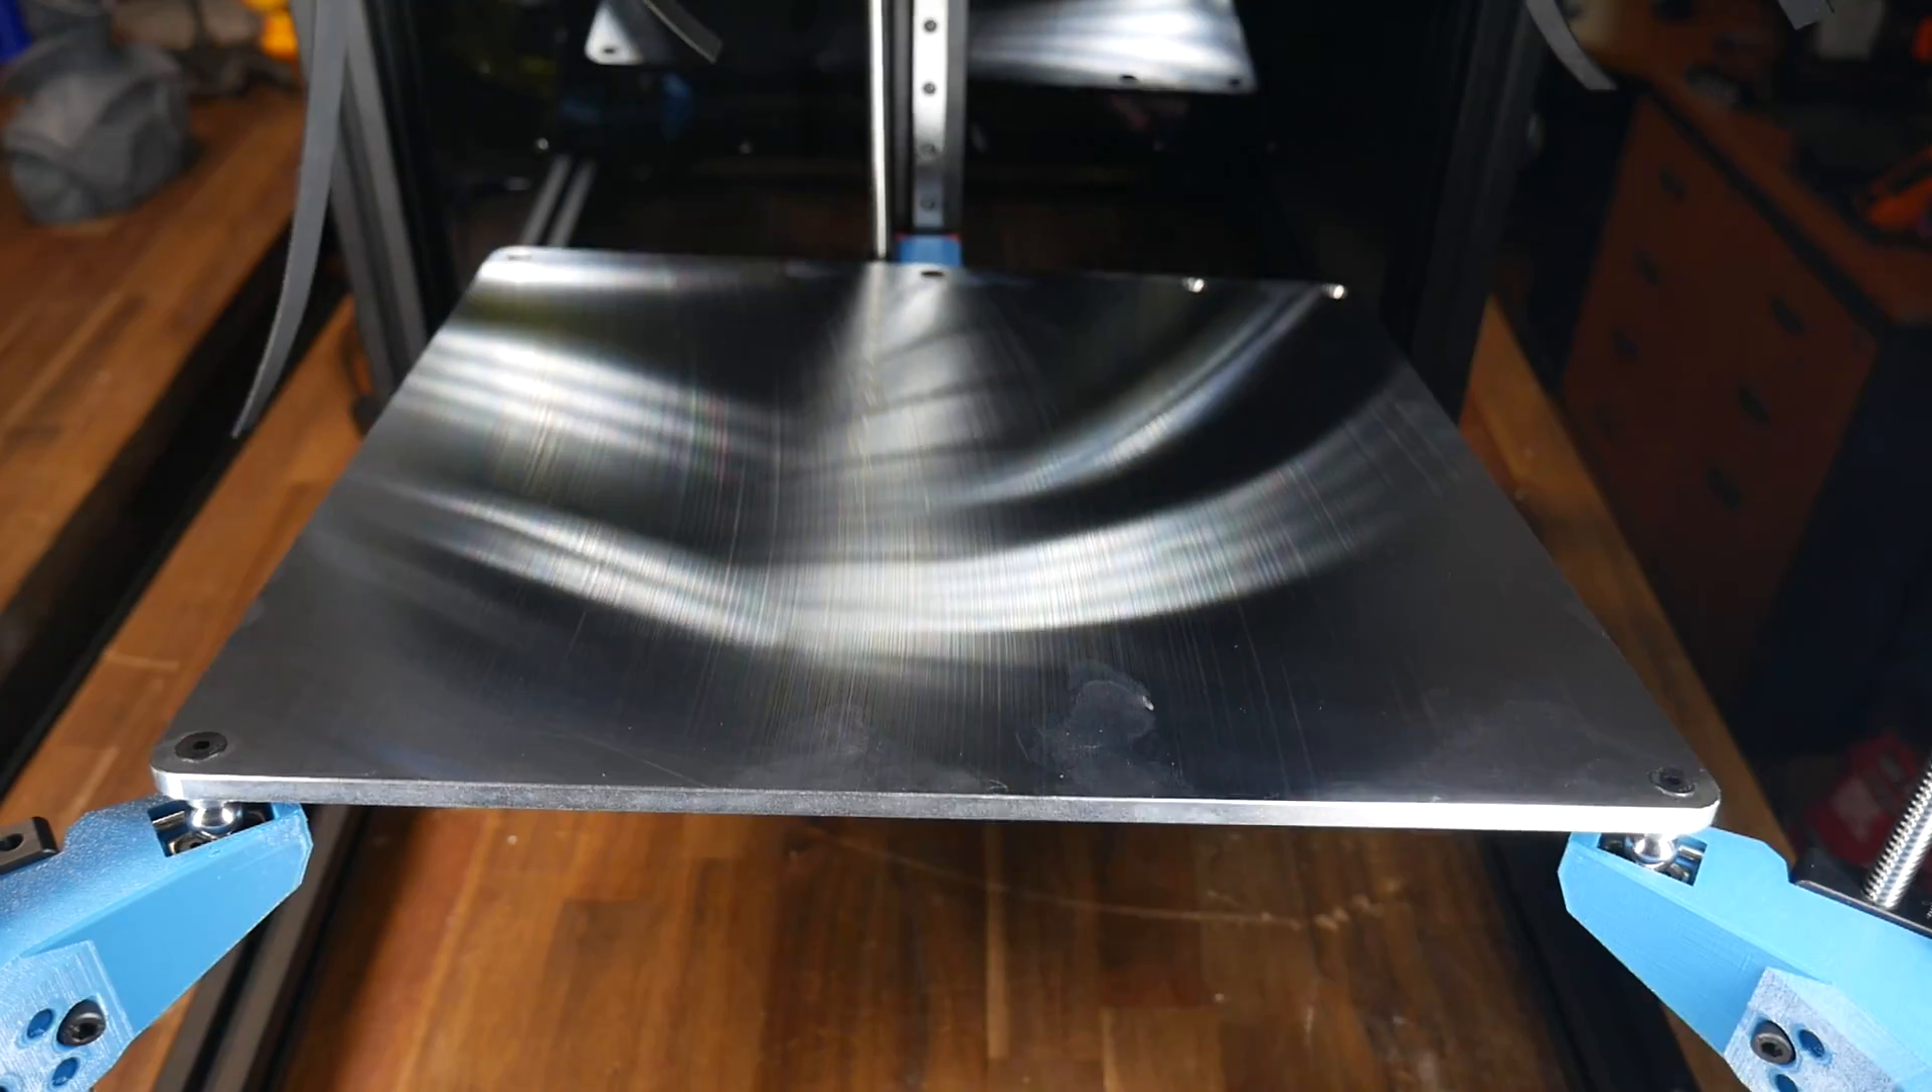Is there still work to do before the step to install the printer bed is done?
No.